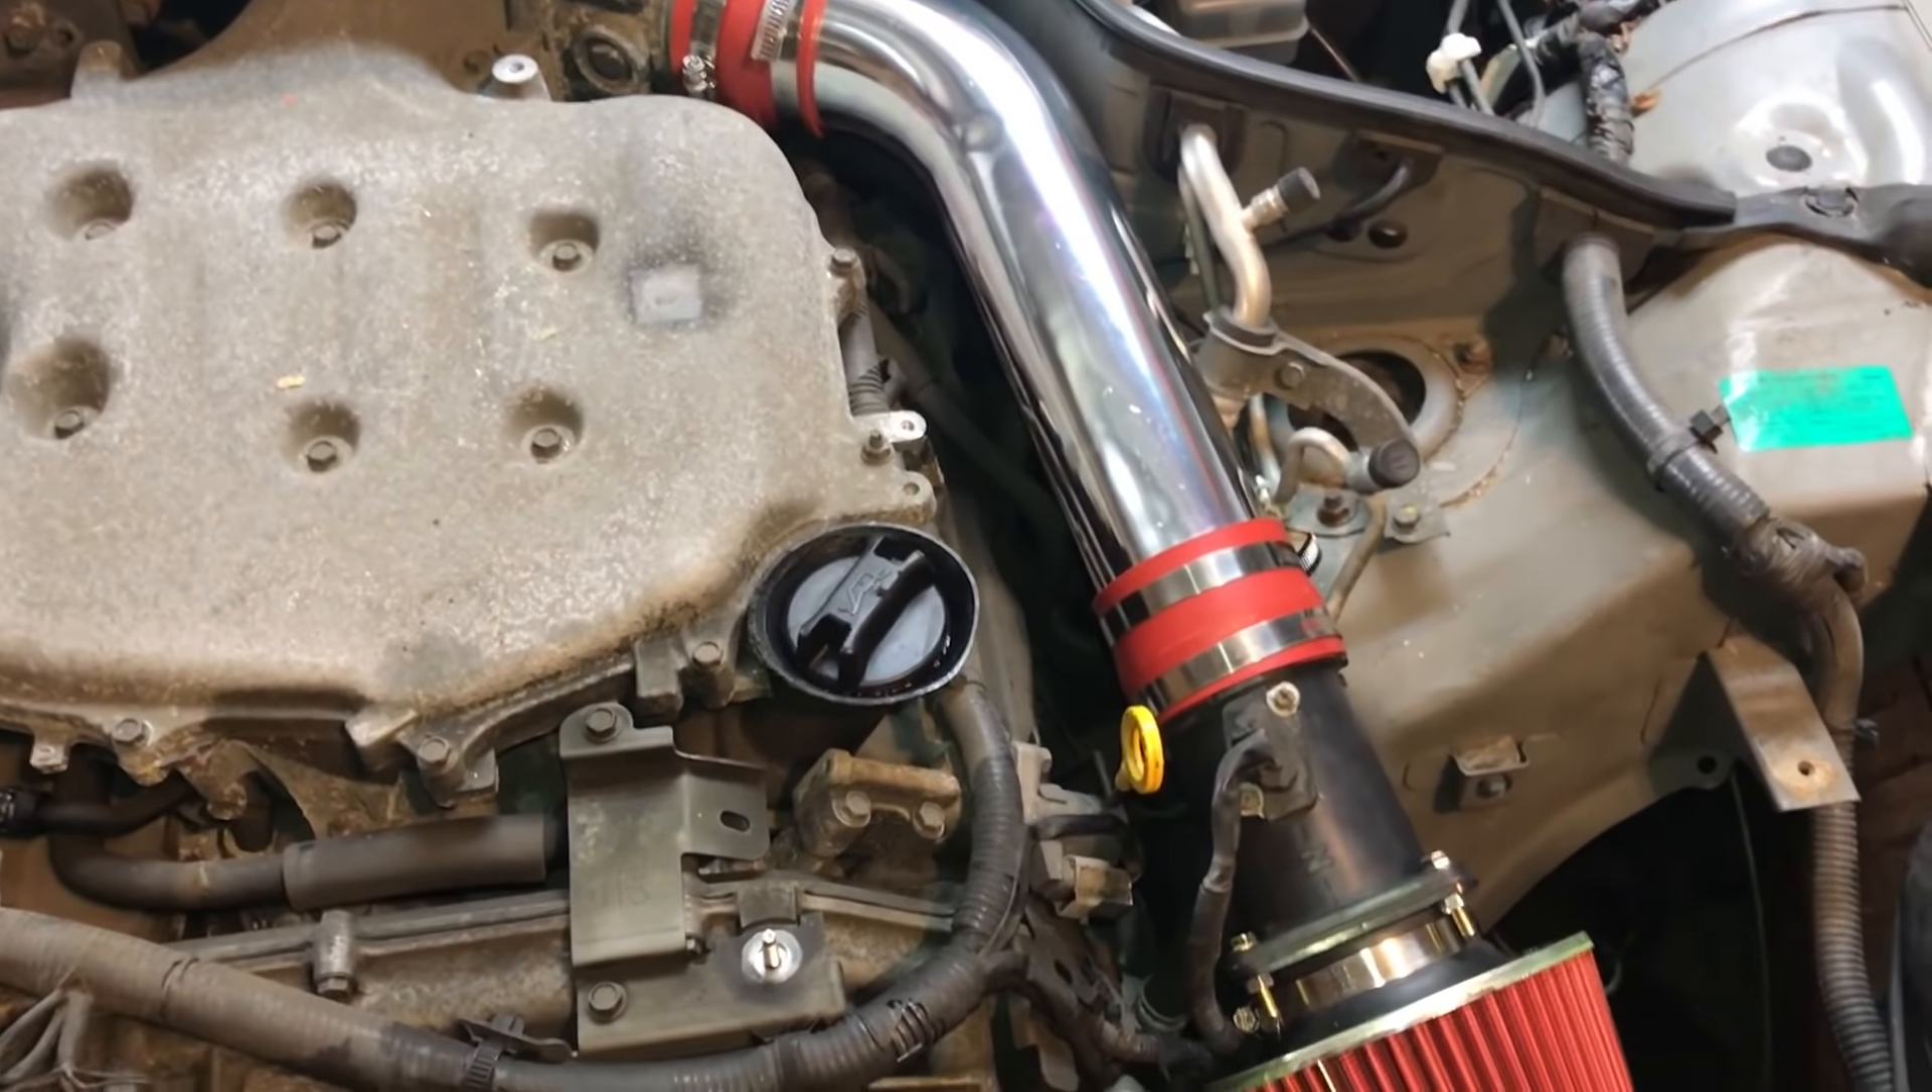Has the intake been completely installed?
Yes.